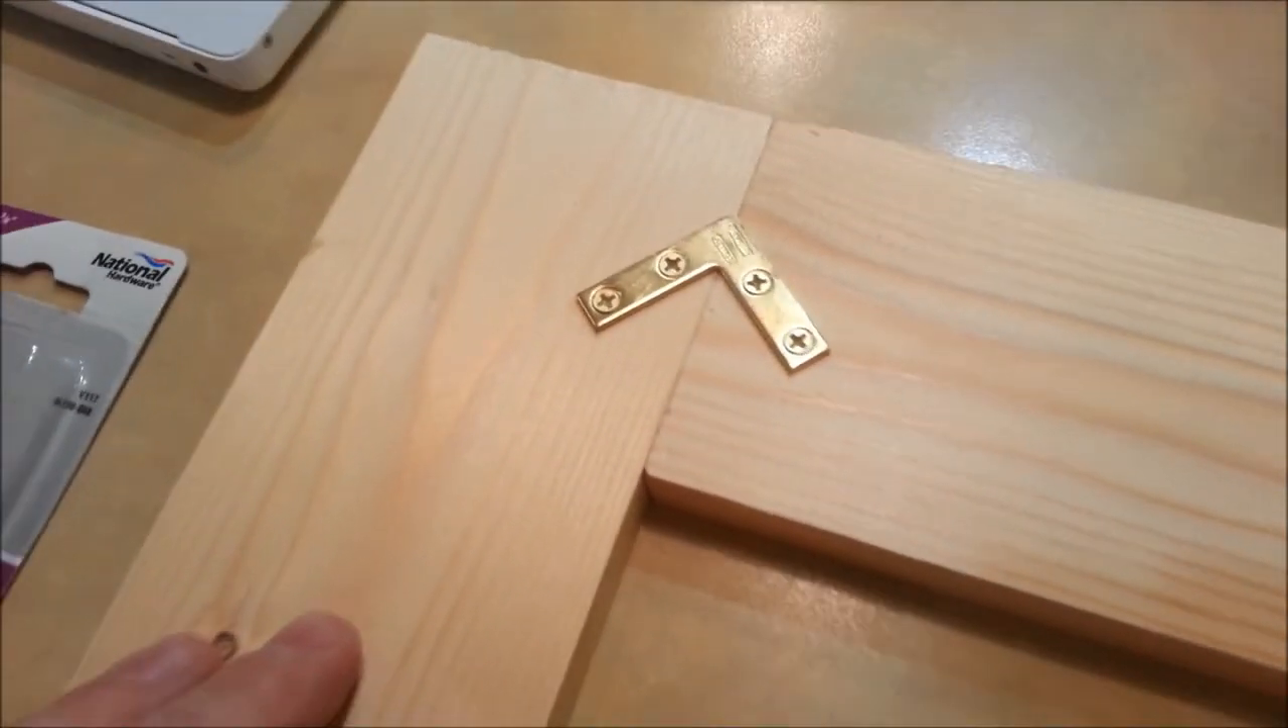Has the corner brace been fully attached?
Yes.